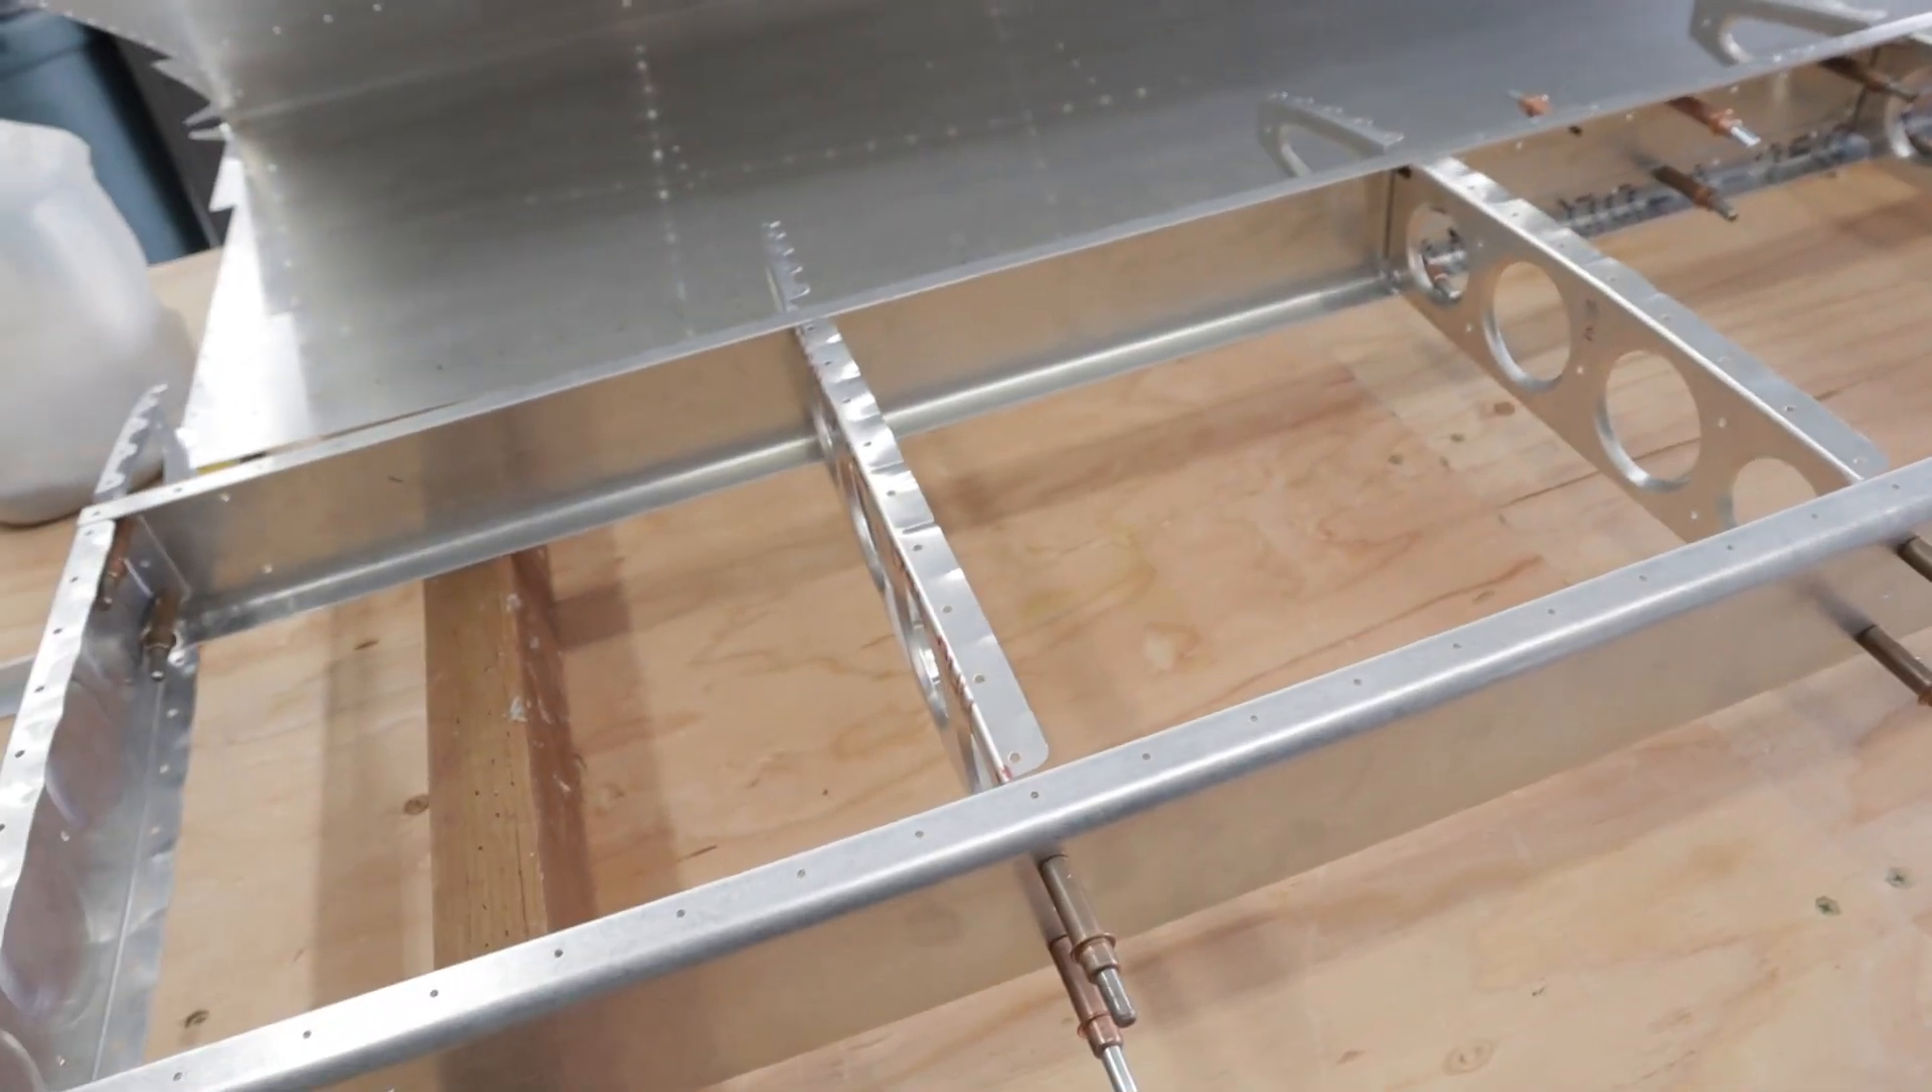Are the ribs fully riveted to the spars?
No.